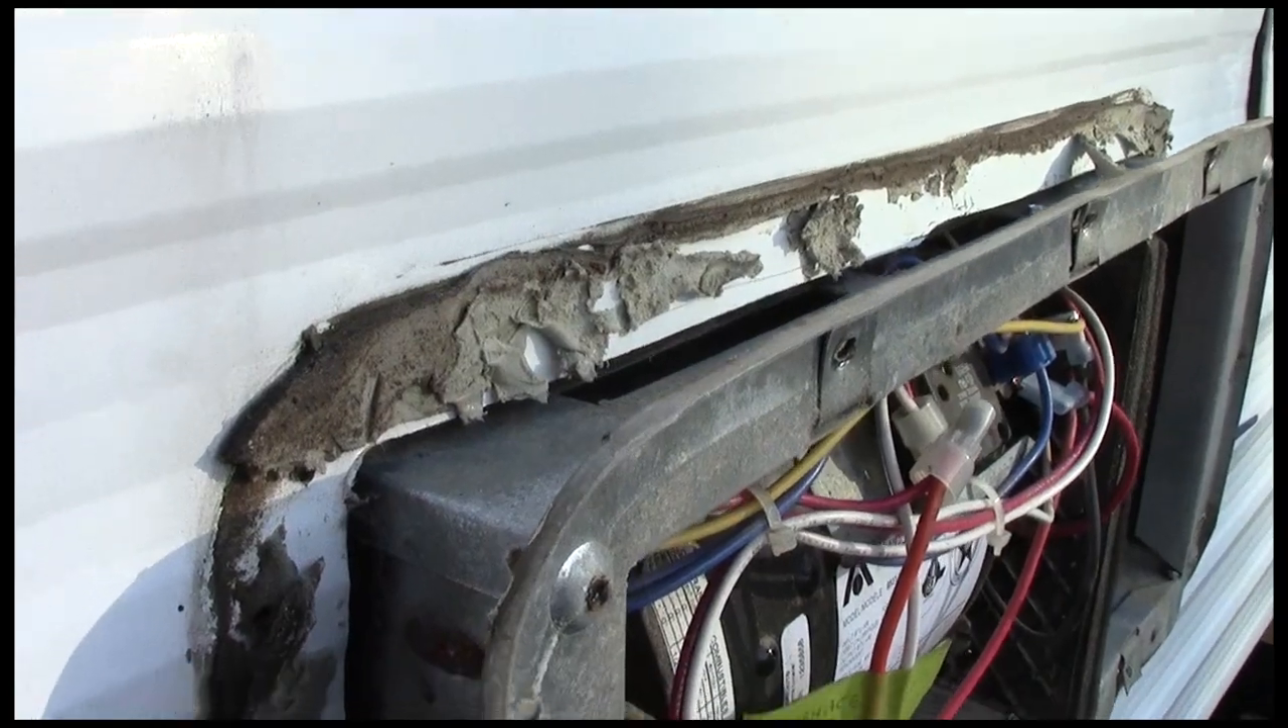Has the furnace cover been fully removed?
Yes.